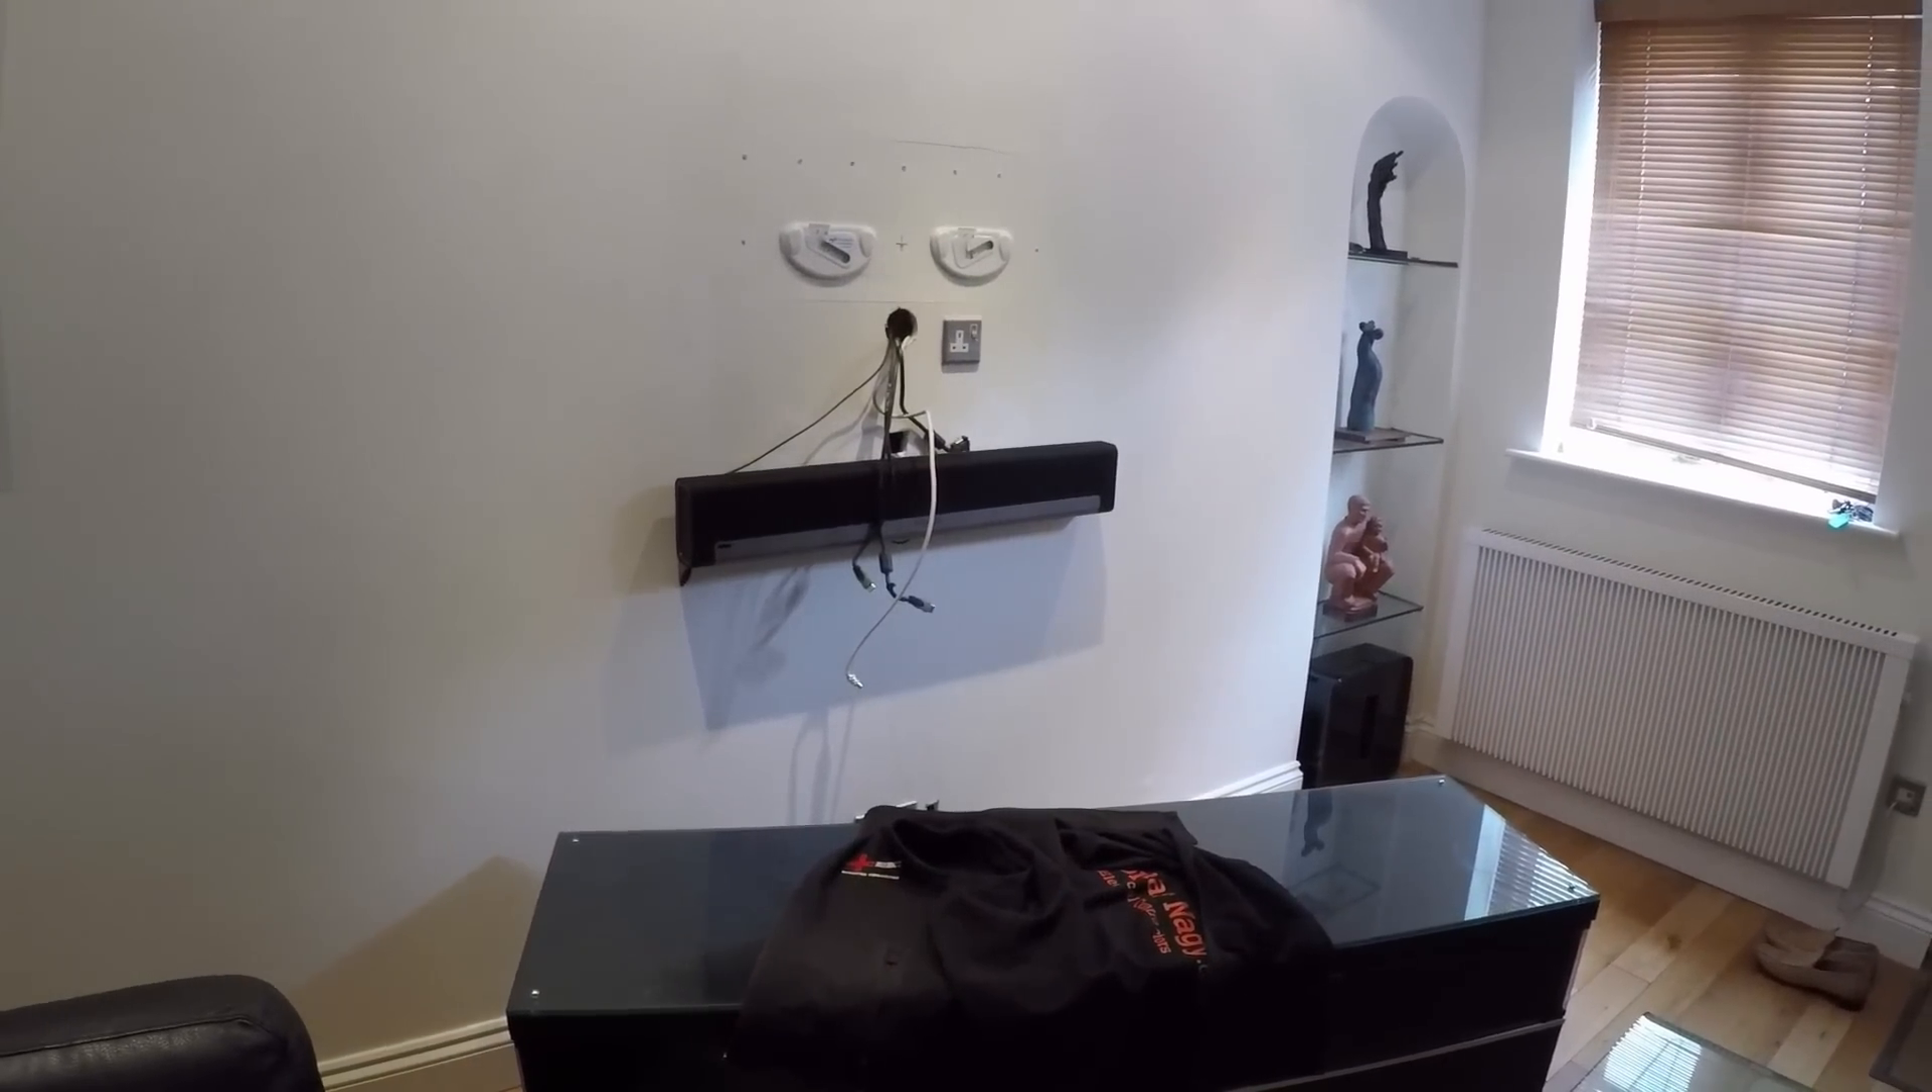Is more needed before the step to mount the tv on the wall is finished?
Yes.